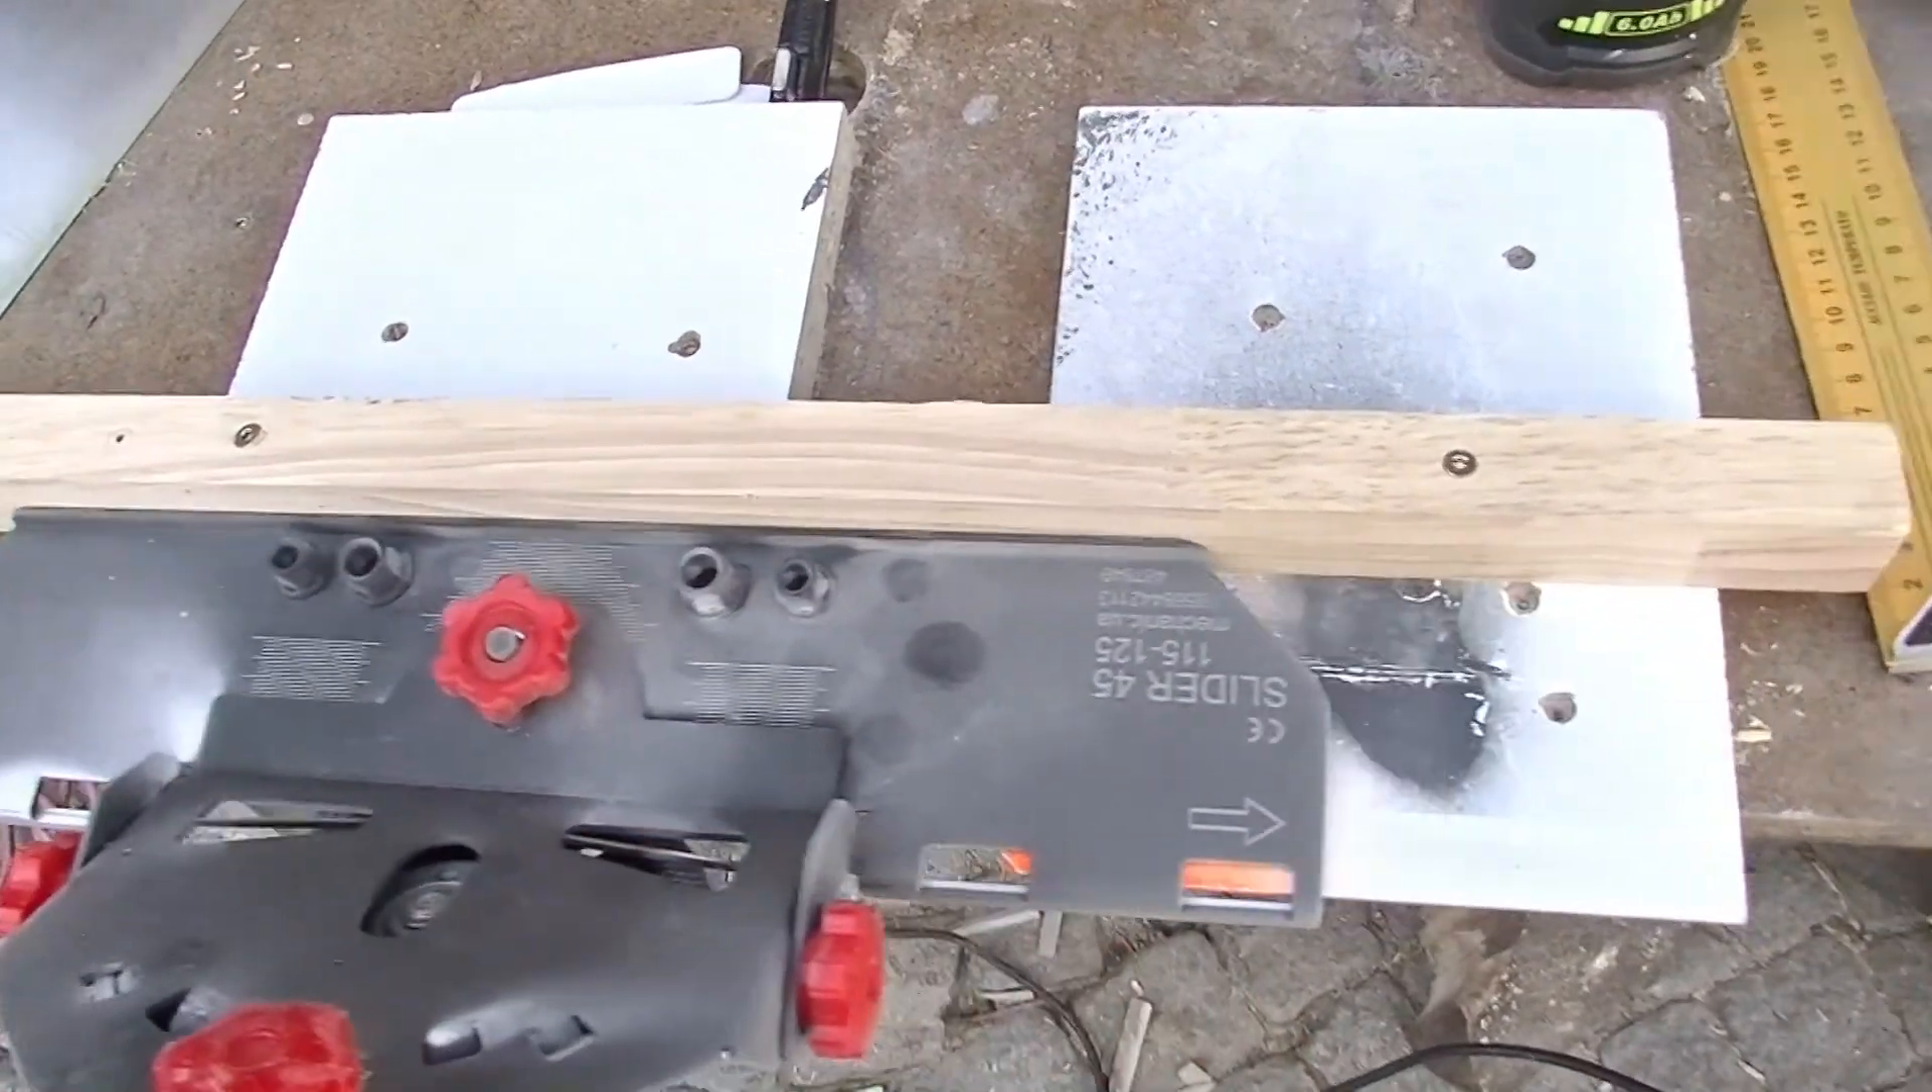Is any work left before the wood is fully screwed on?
No.